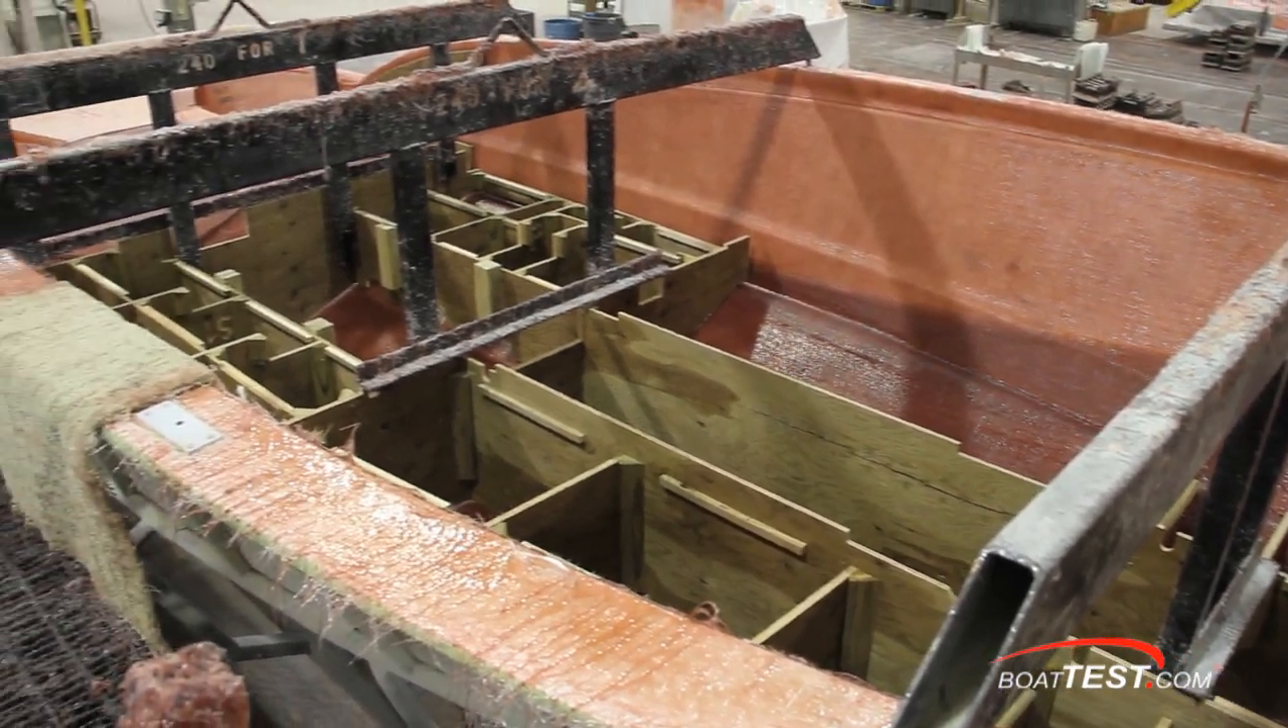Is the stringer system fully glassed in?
No.